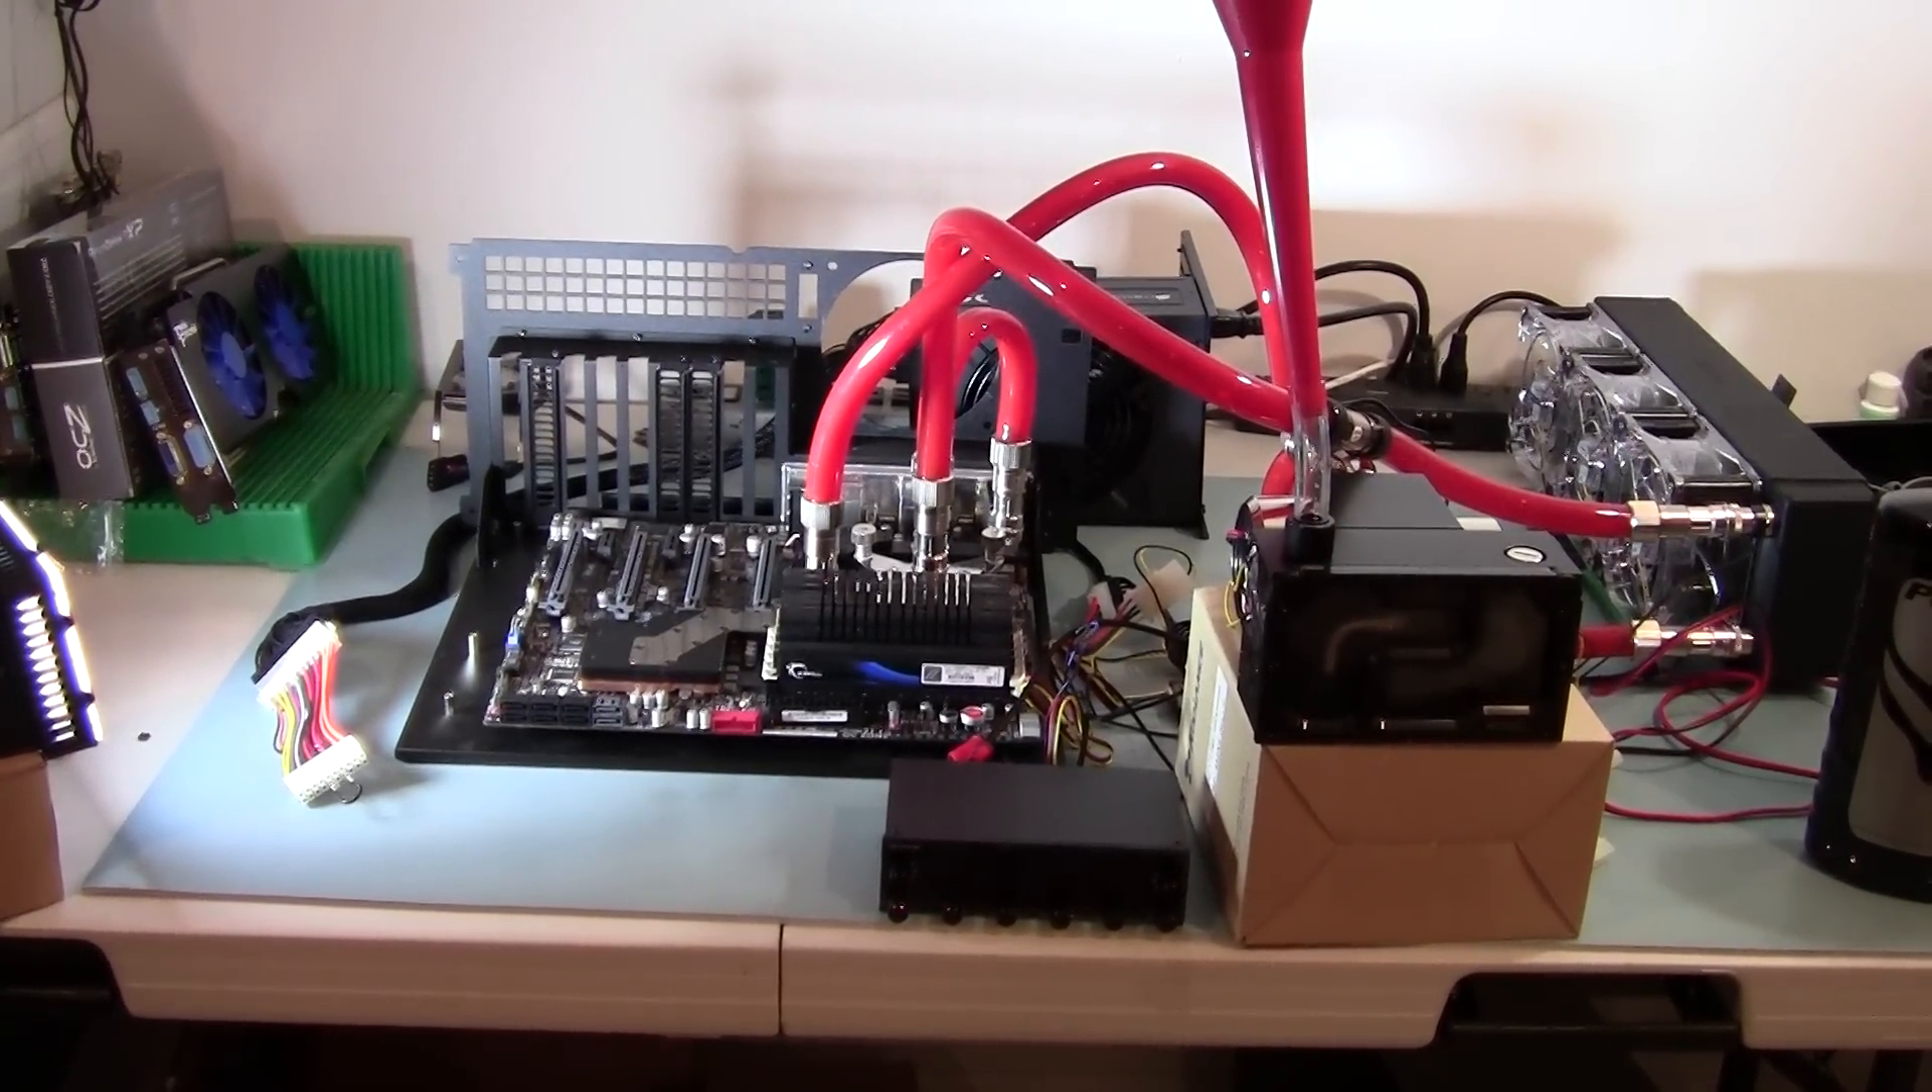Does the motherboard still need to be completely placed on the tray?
No.